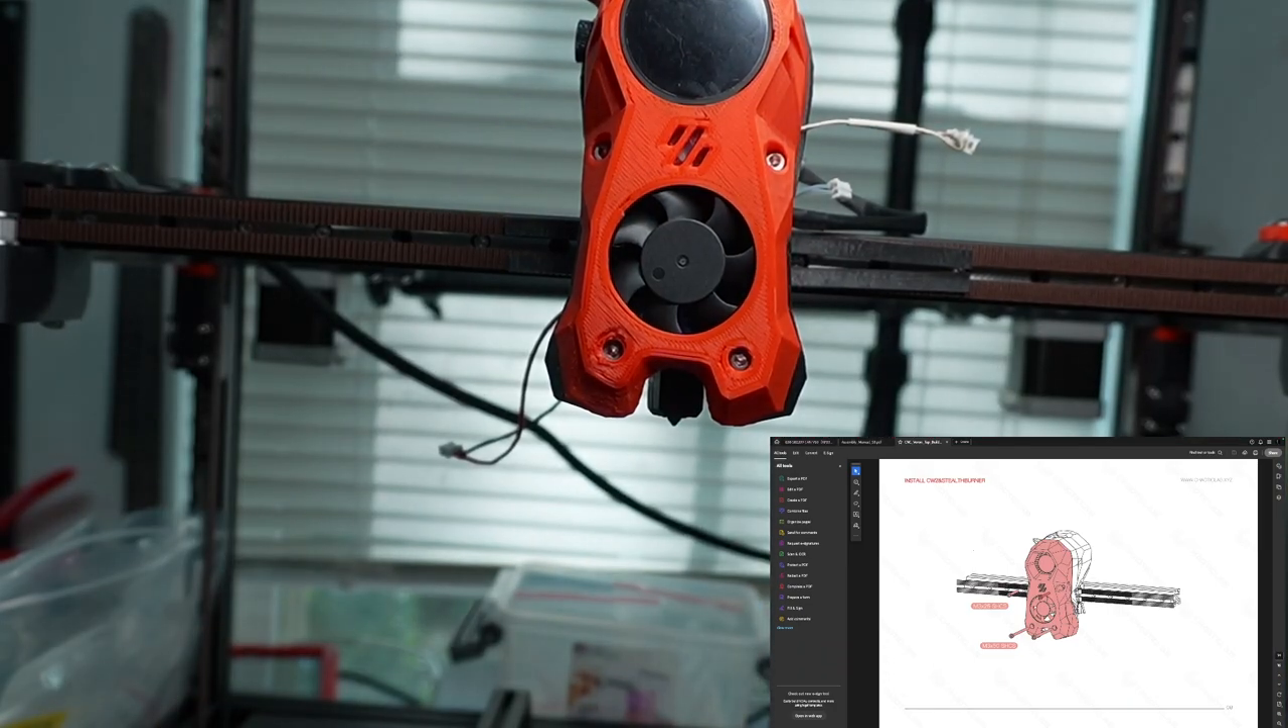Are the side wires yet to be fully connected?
Yes.